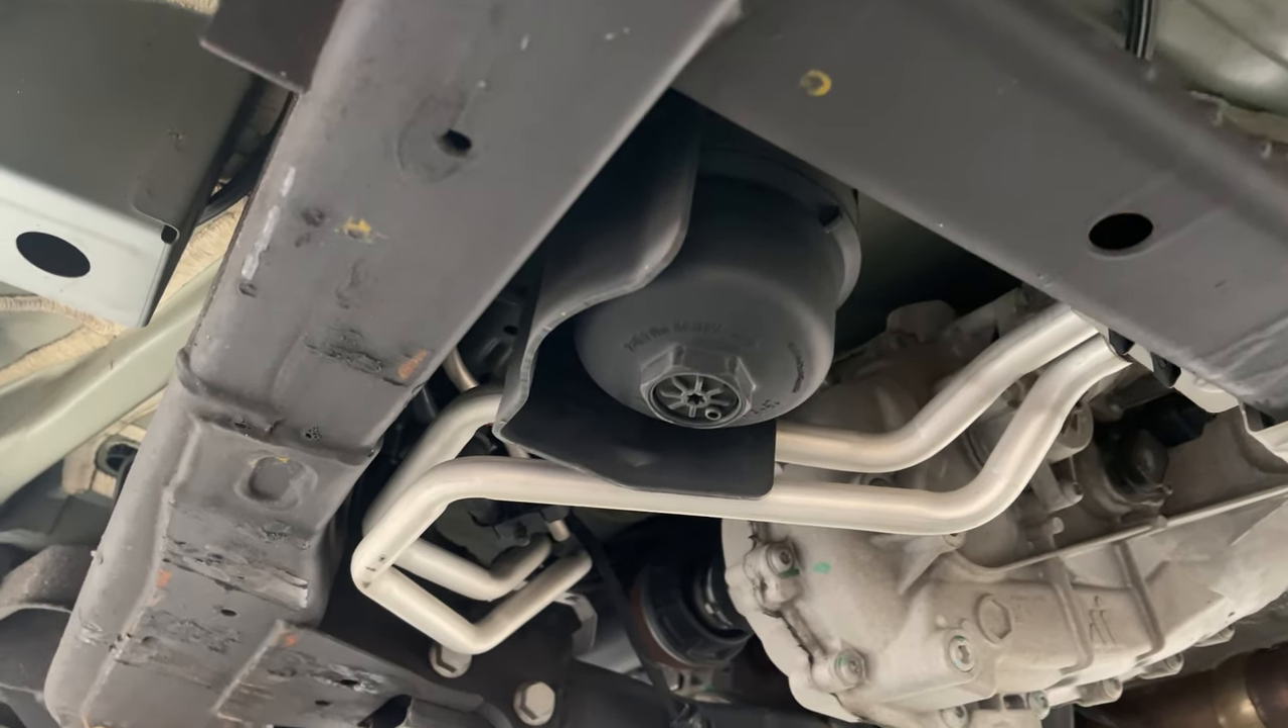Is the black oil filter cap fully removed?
No.